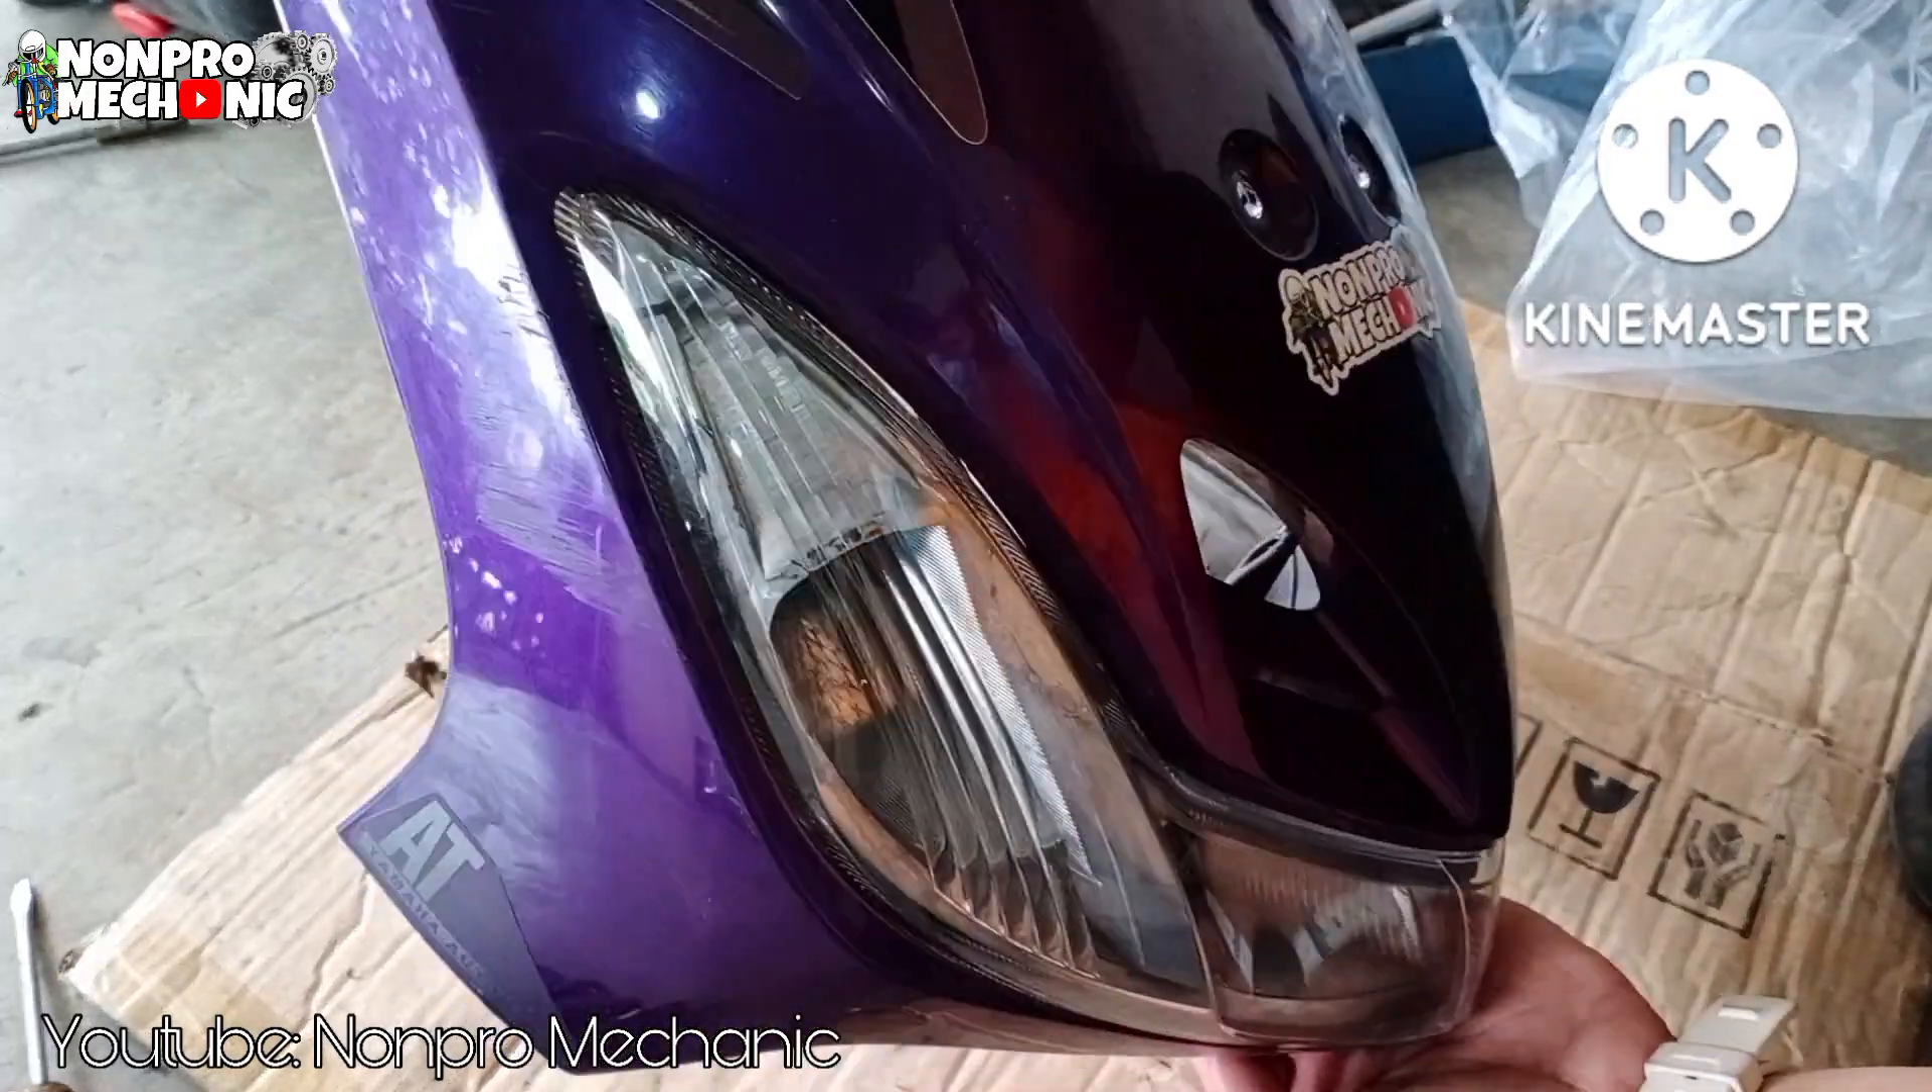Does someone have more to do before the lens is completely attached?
No.